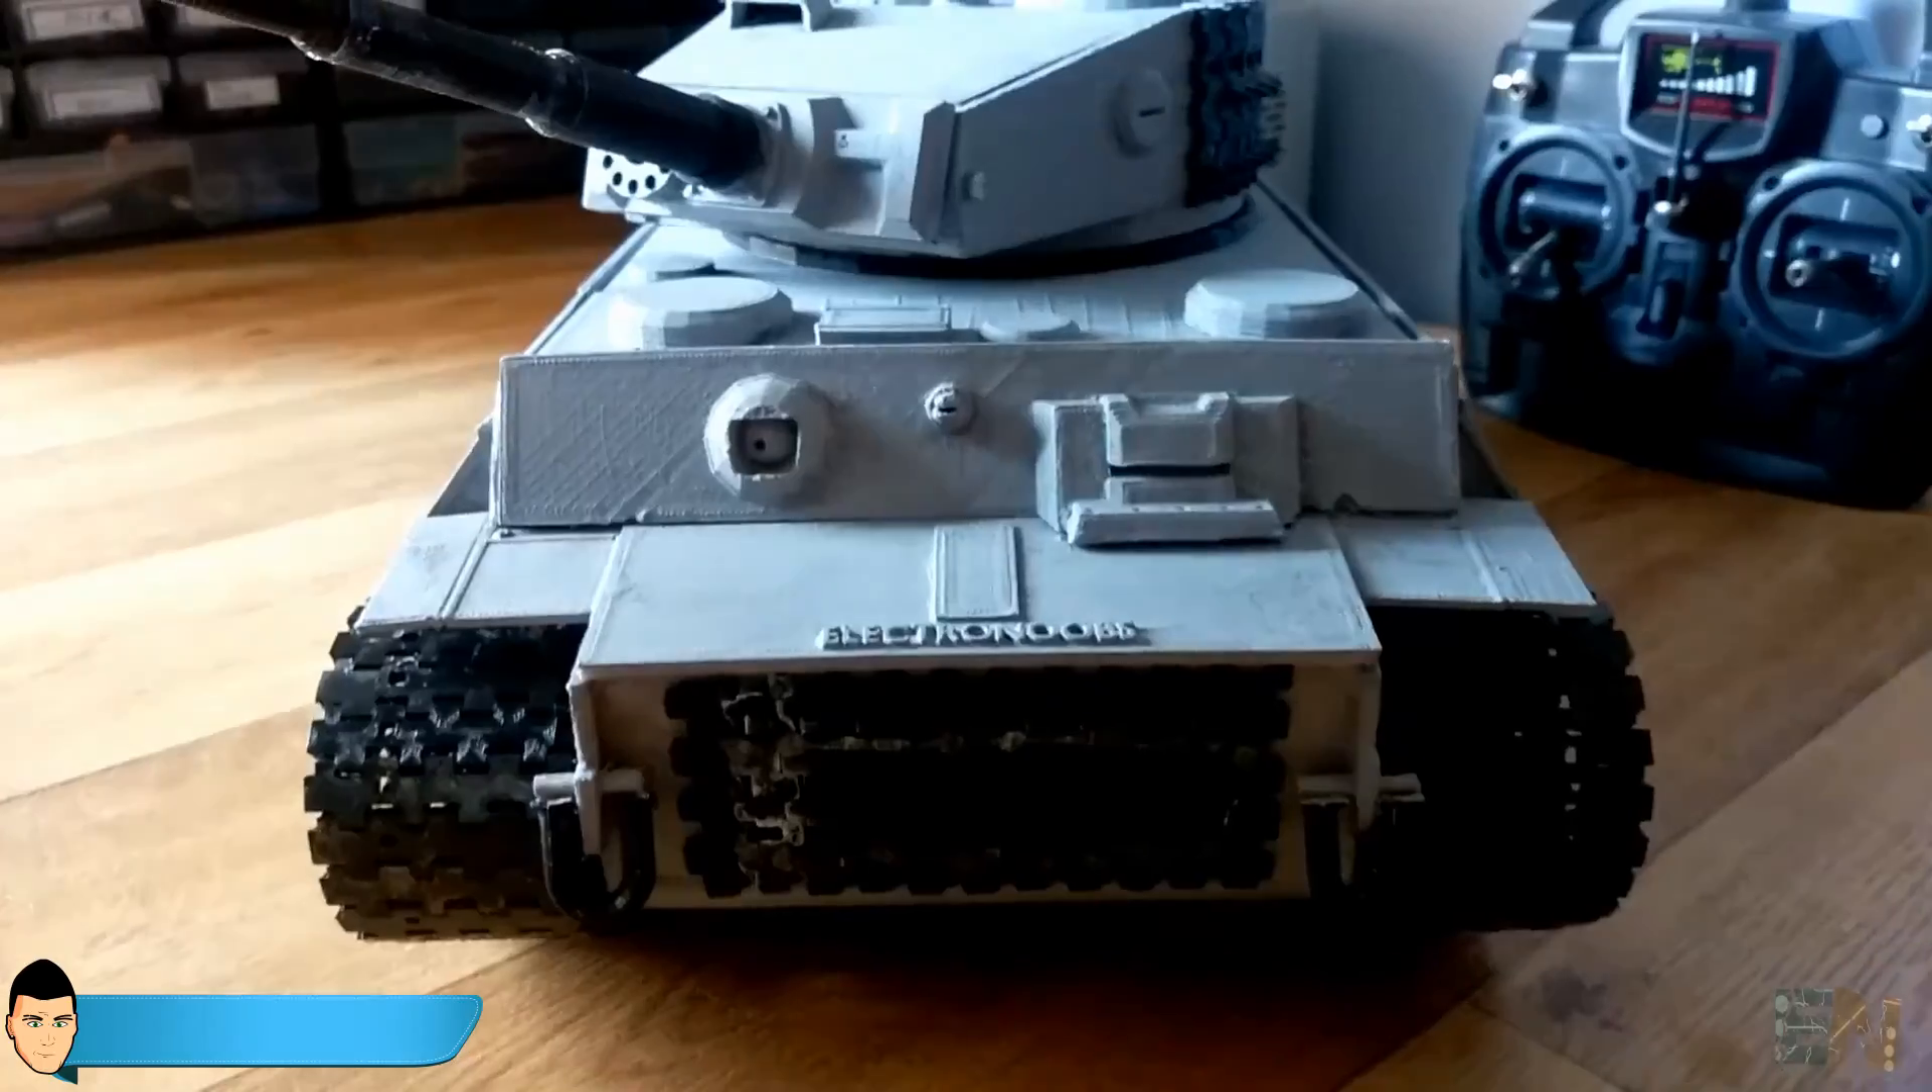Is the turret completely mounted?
Yes.